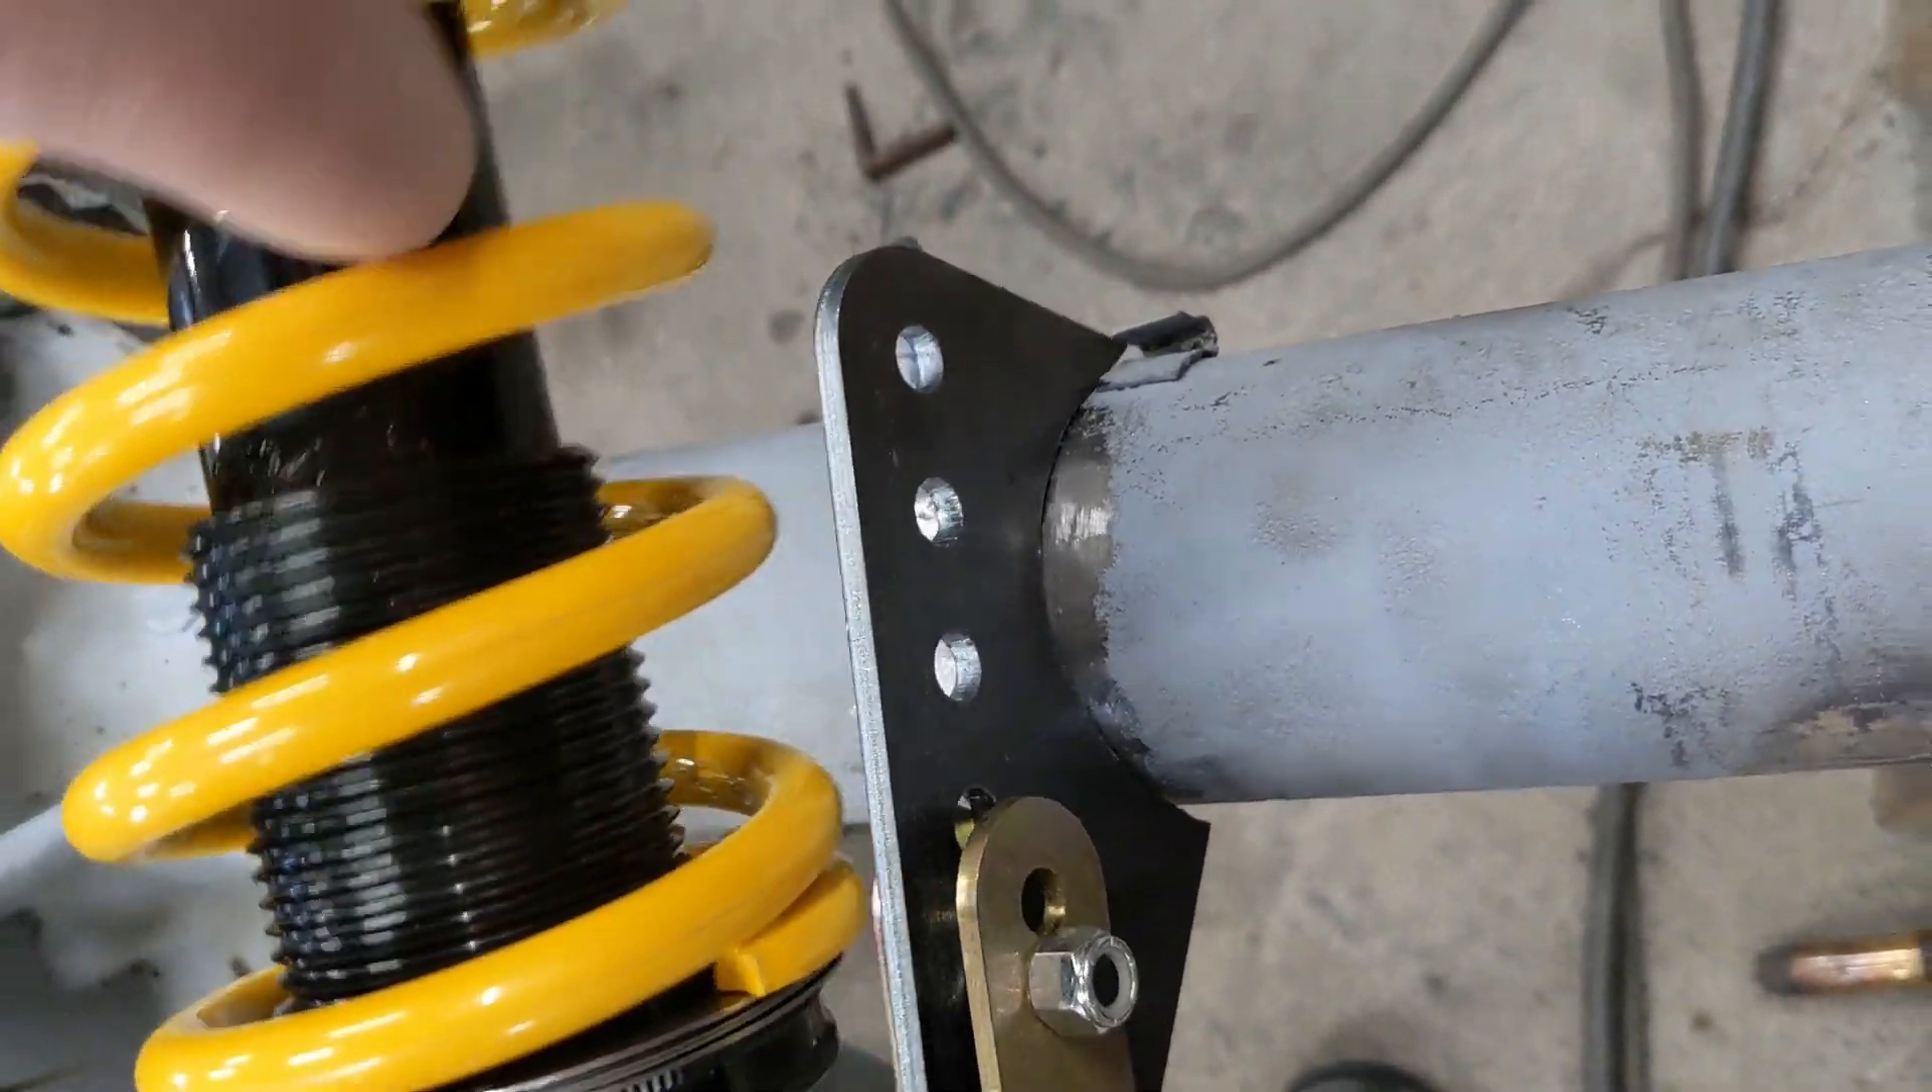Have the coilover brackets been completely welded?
No.